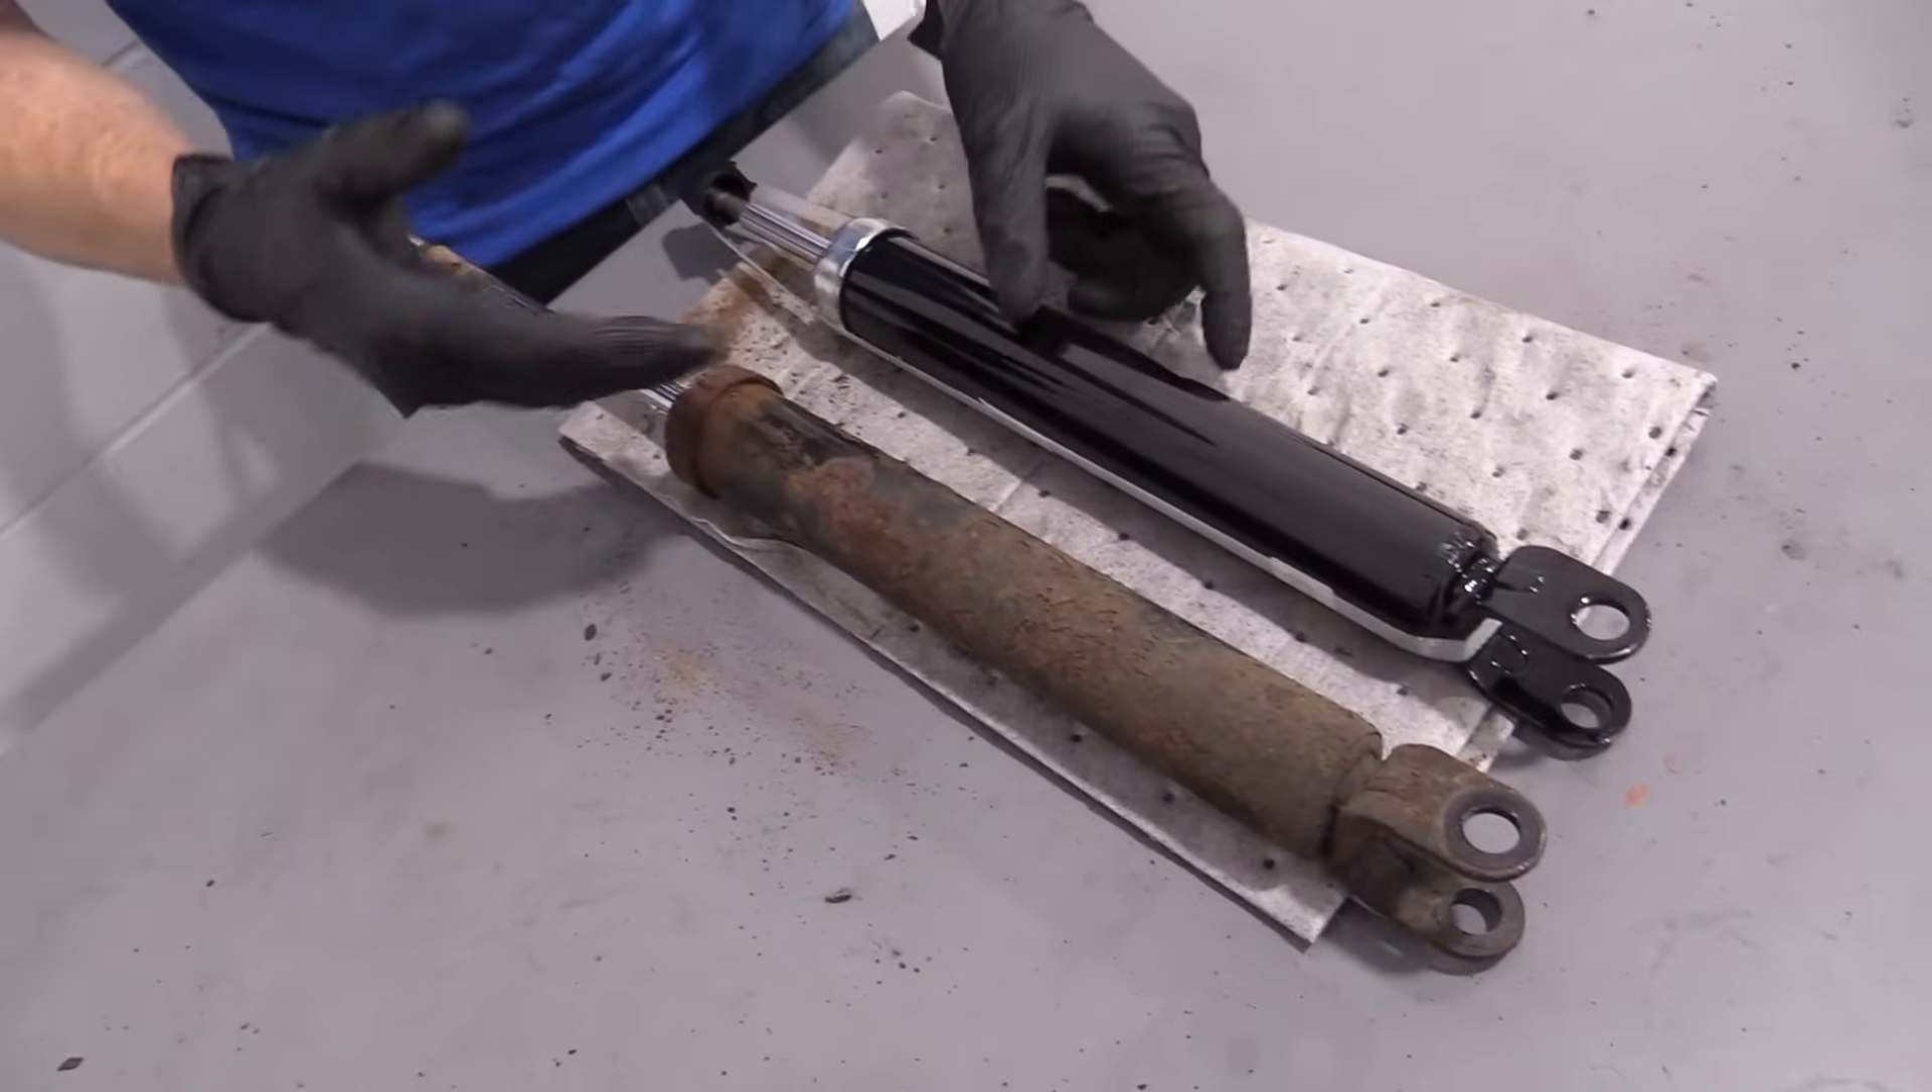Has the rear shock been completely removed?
Yes.